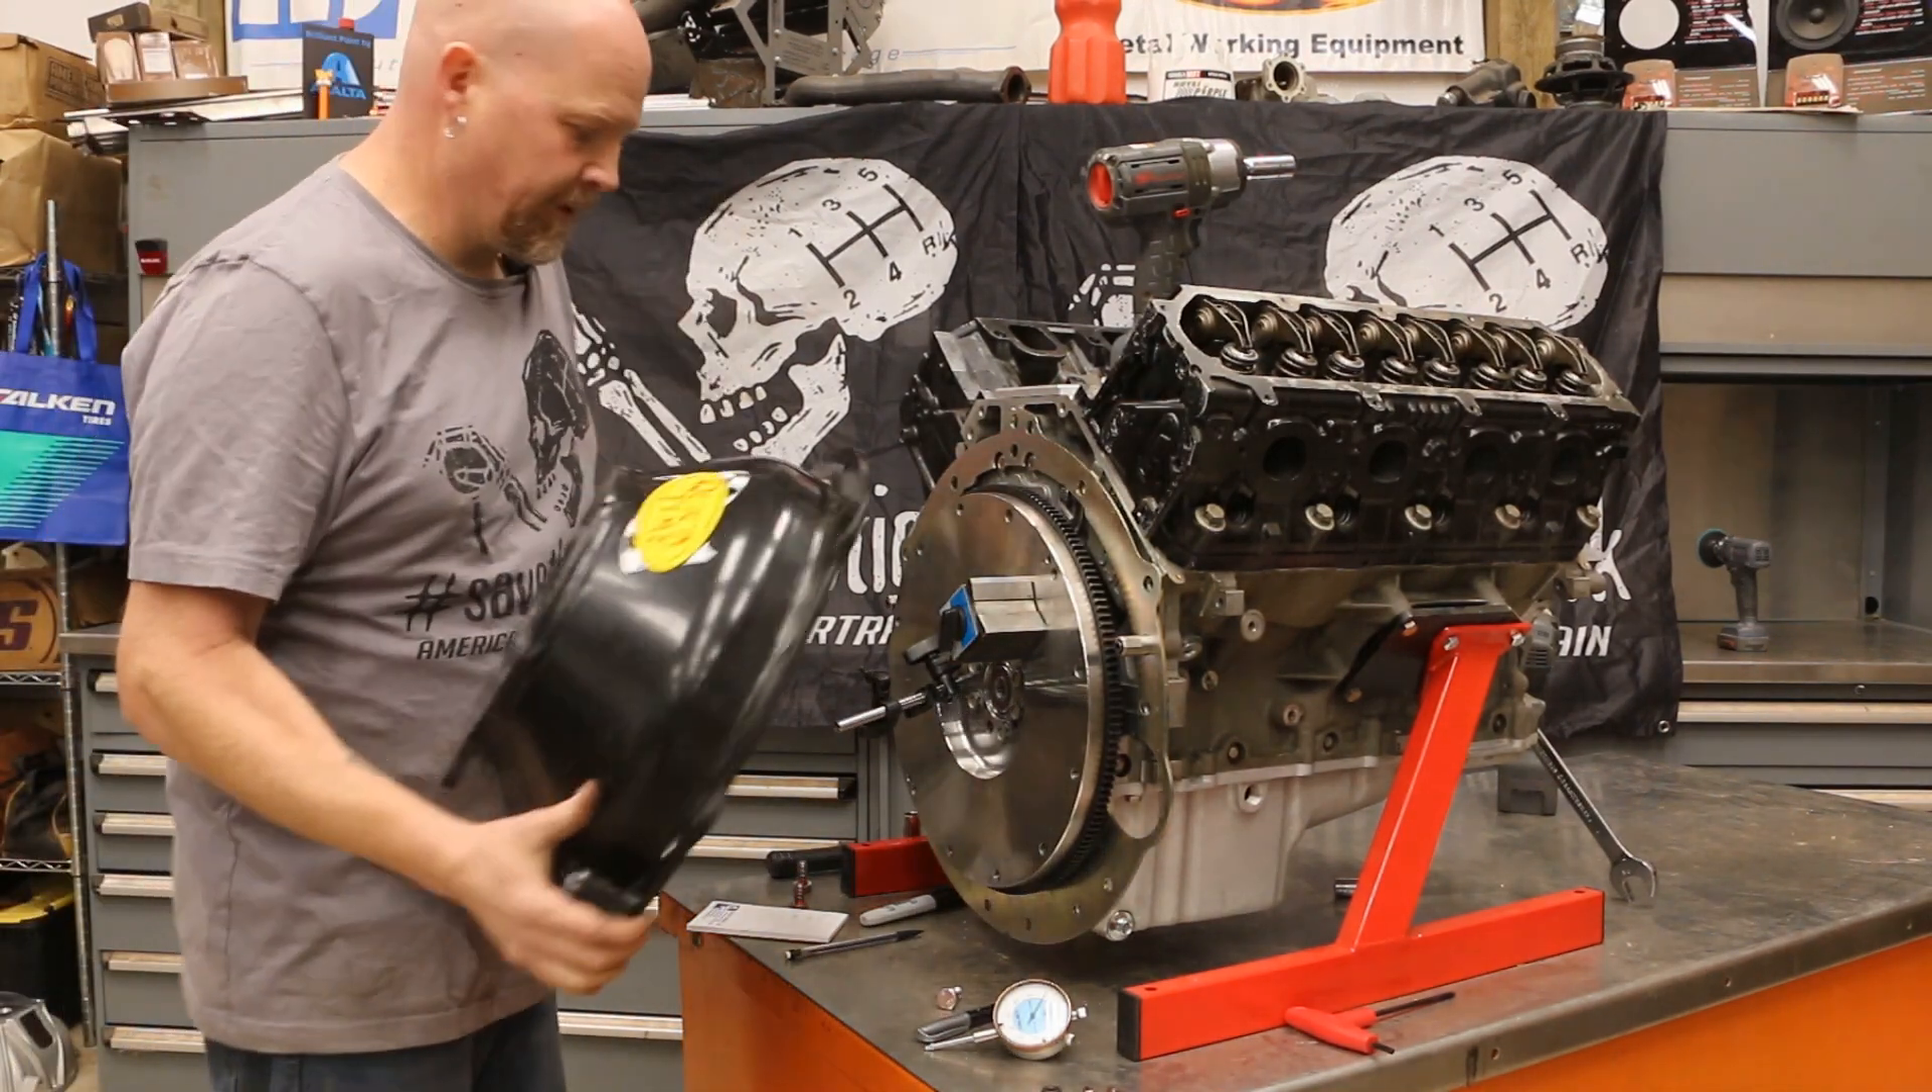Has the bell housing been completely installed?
No.